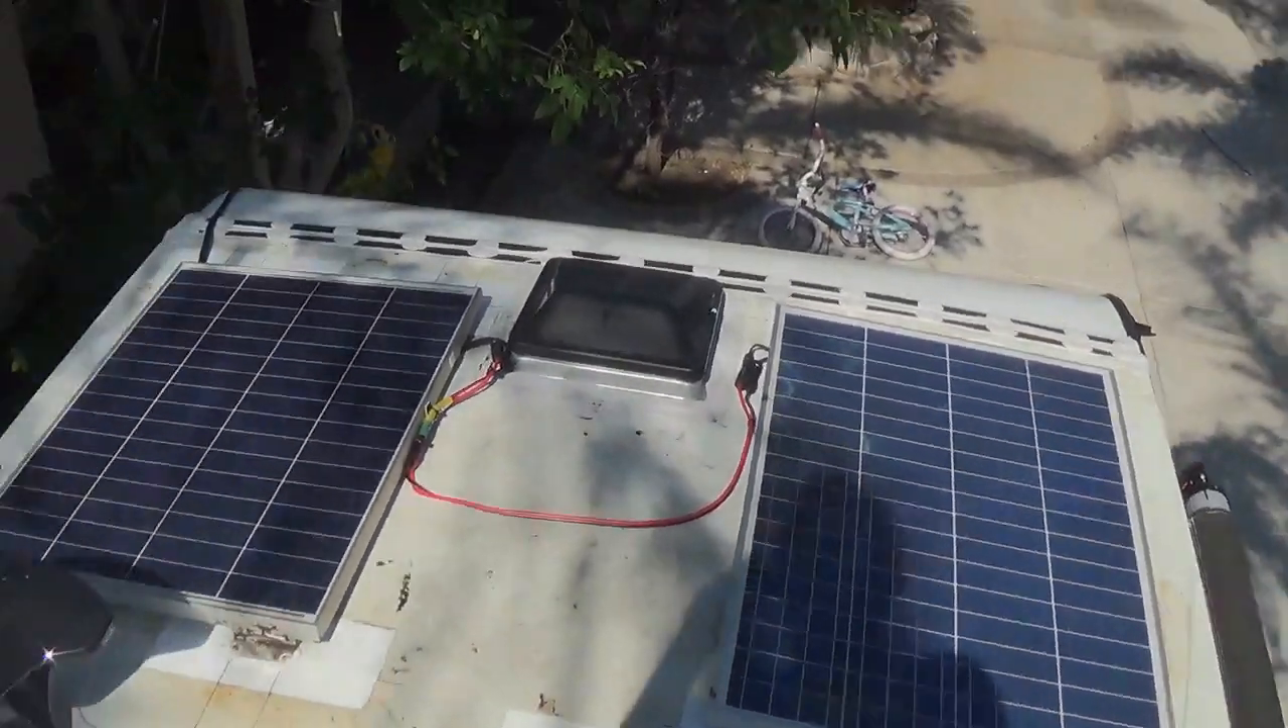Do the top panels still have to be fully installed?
No.